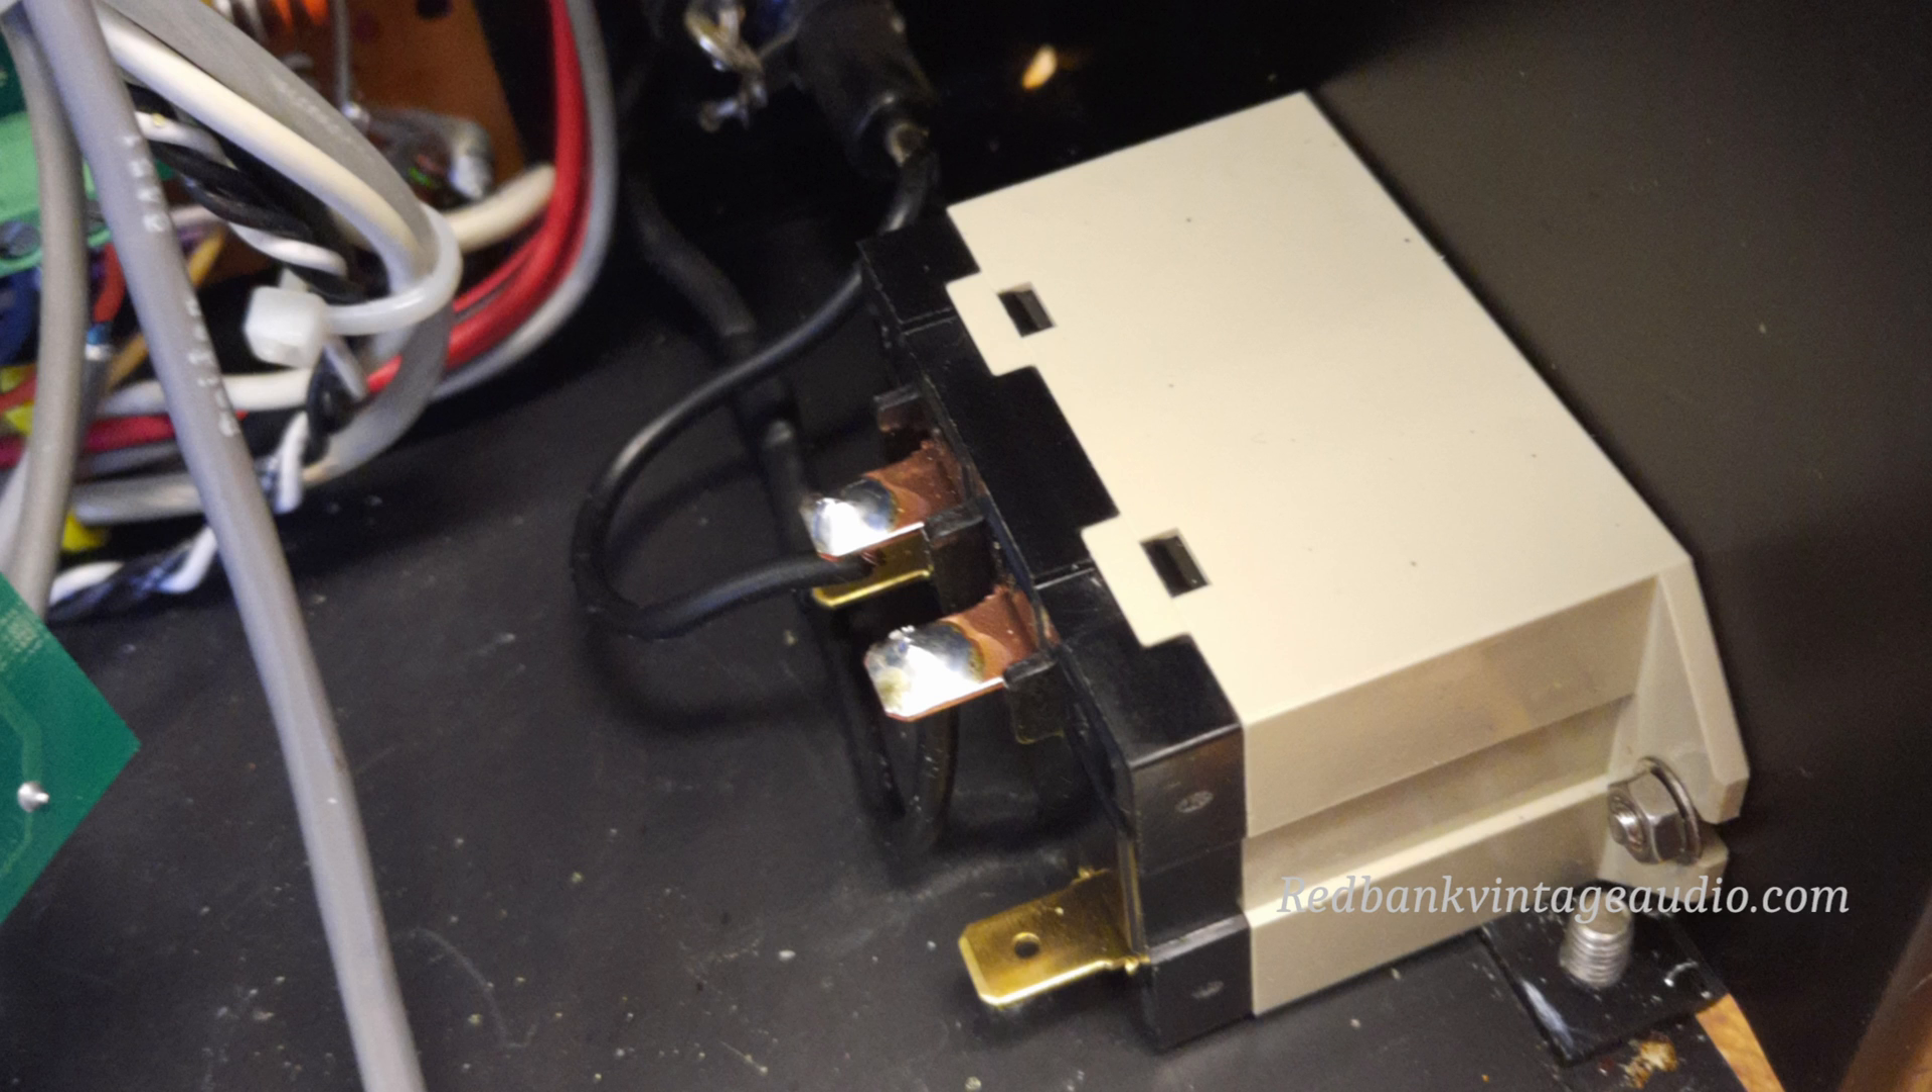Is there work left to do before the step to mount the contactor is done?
No.